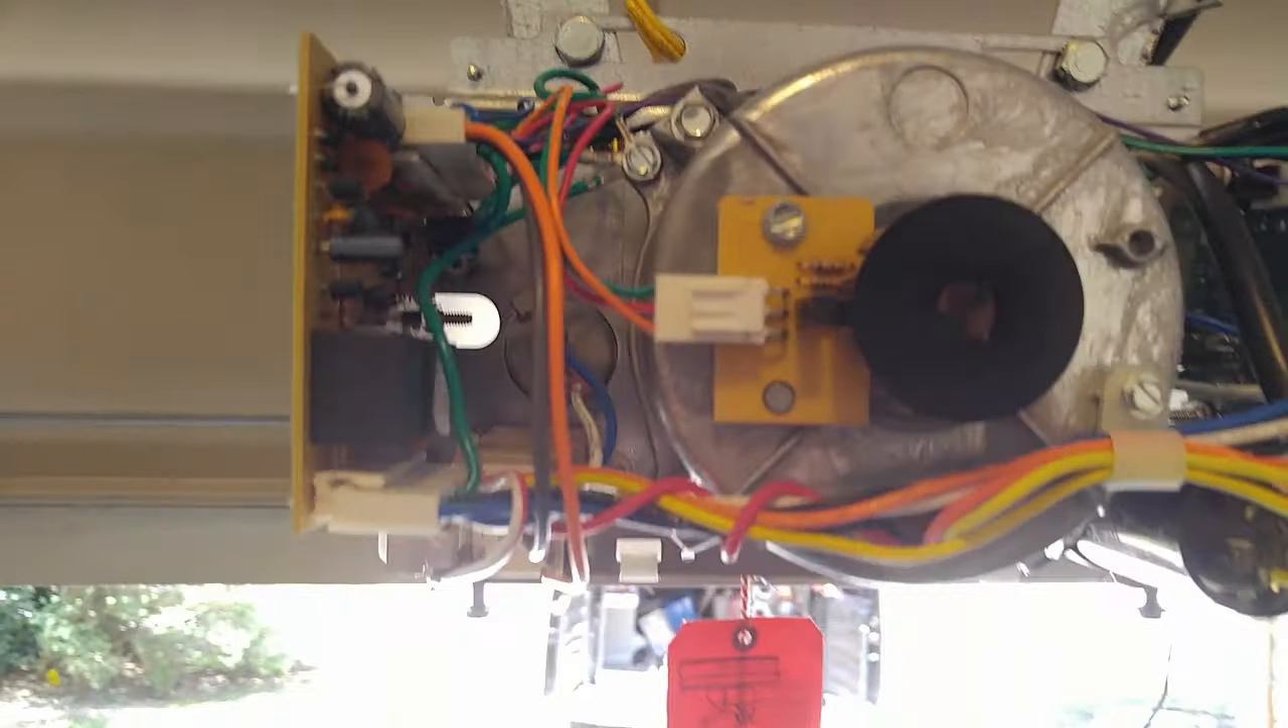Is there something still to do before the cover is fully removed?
No.